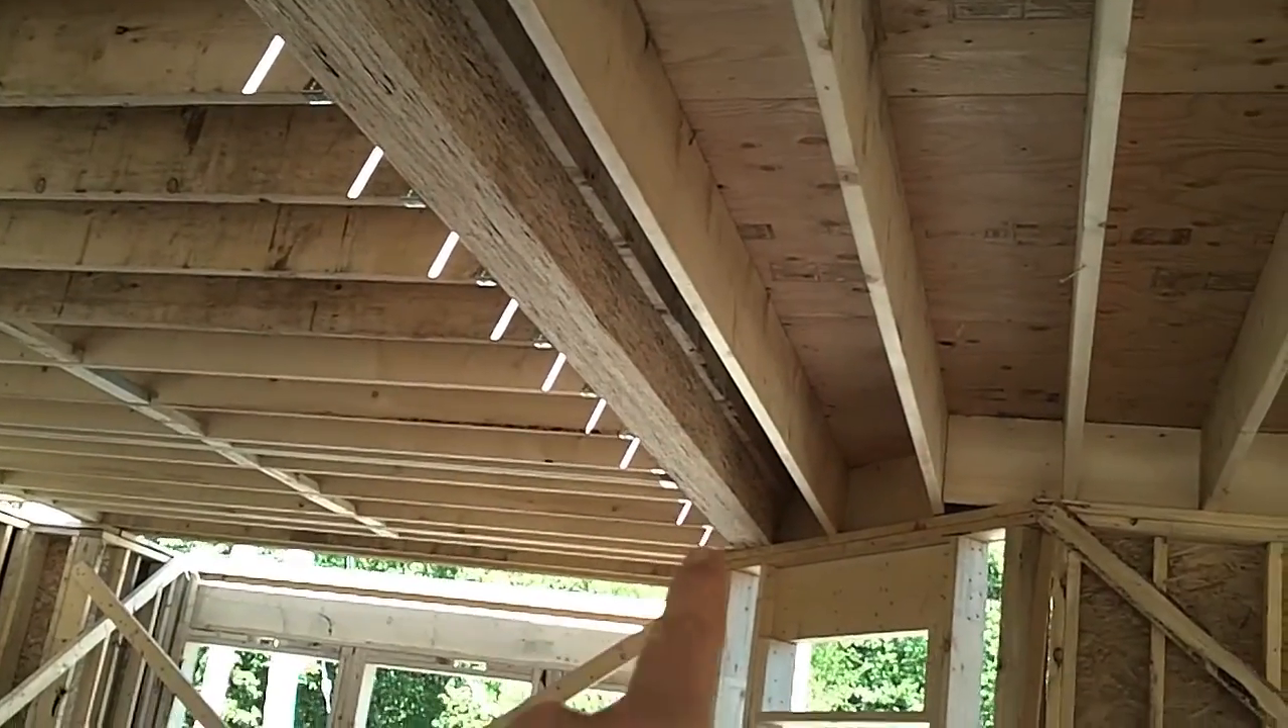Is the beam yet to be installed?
No.